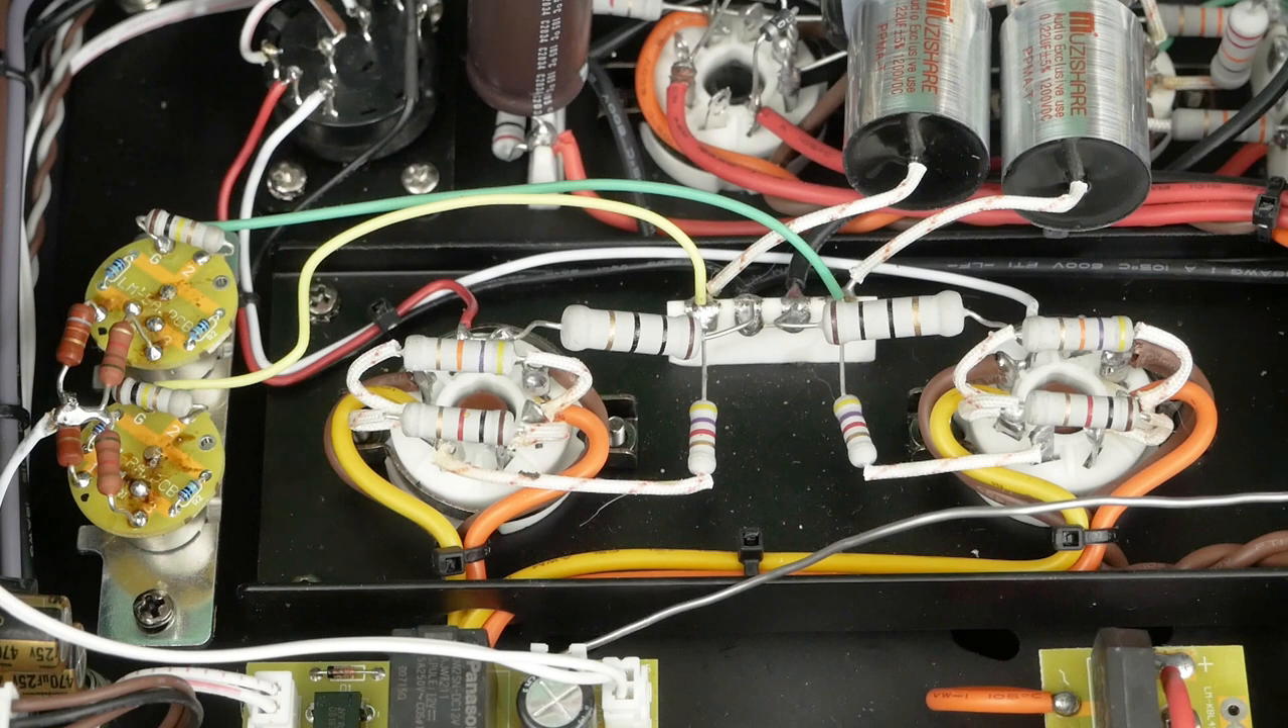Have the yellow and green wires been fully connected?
Yes.